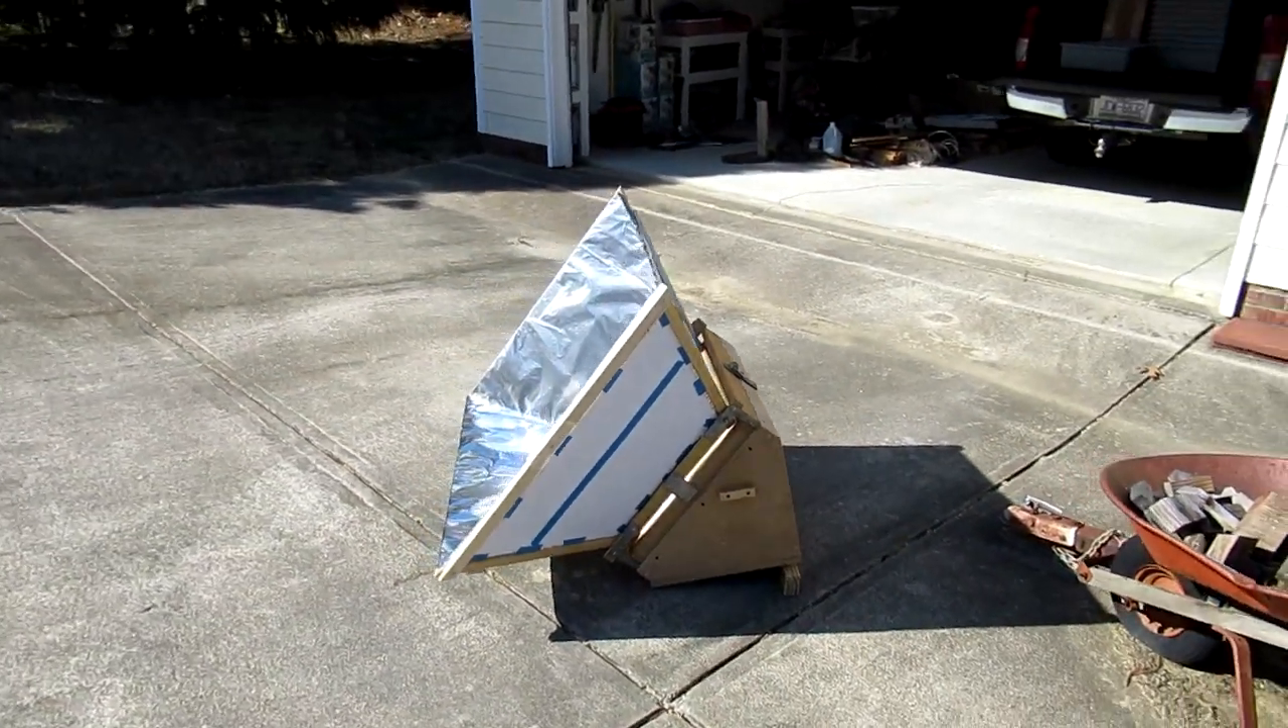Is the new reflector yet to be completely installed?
No.